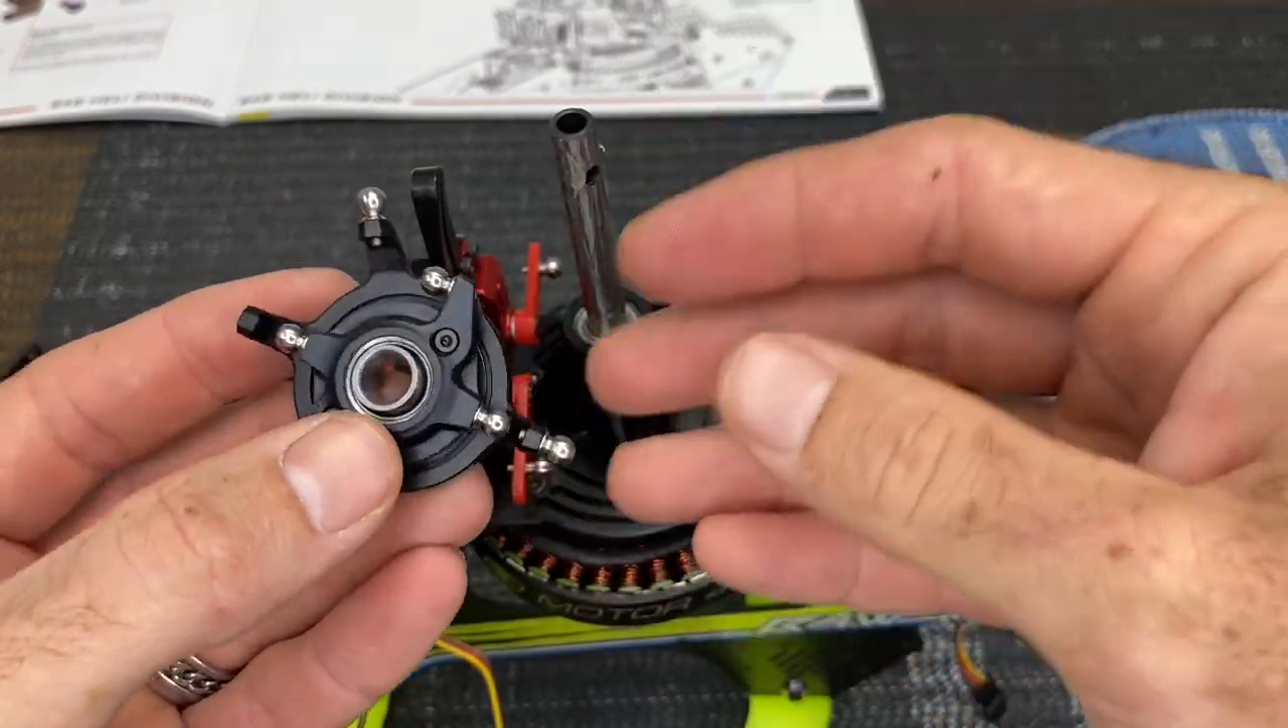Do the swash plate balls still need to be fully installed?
No.